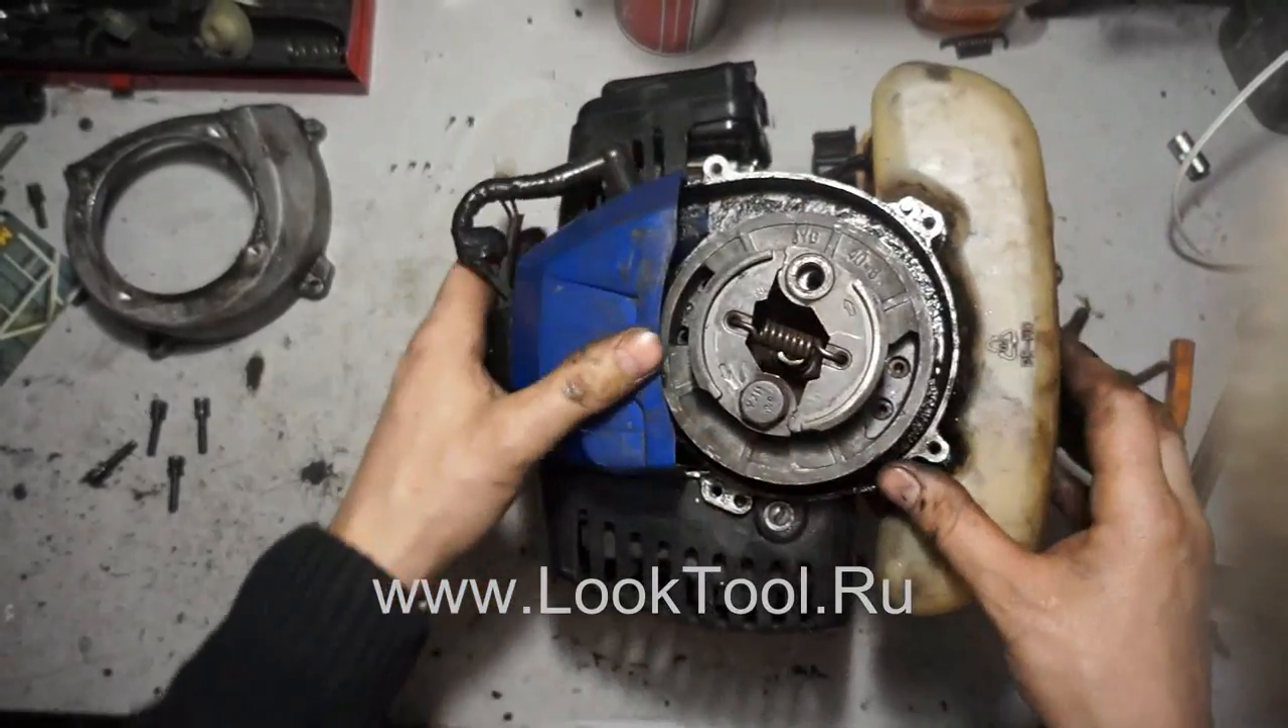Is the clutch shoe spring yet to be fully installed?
No.